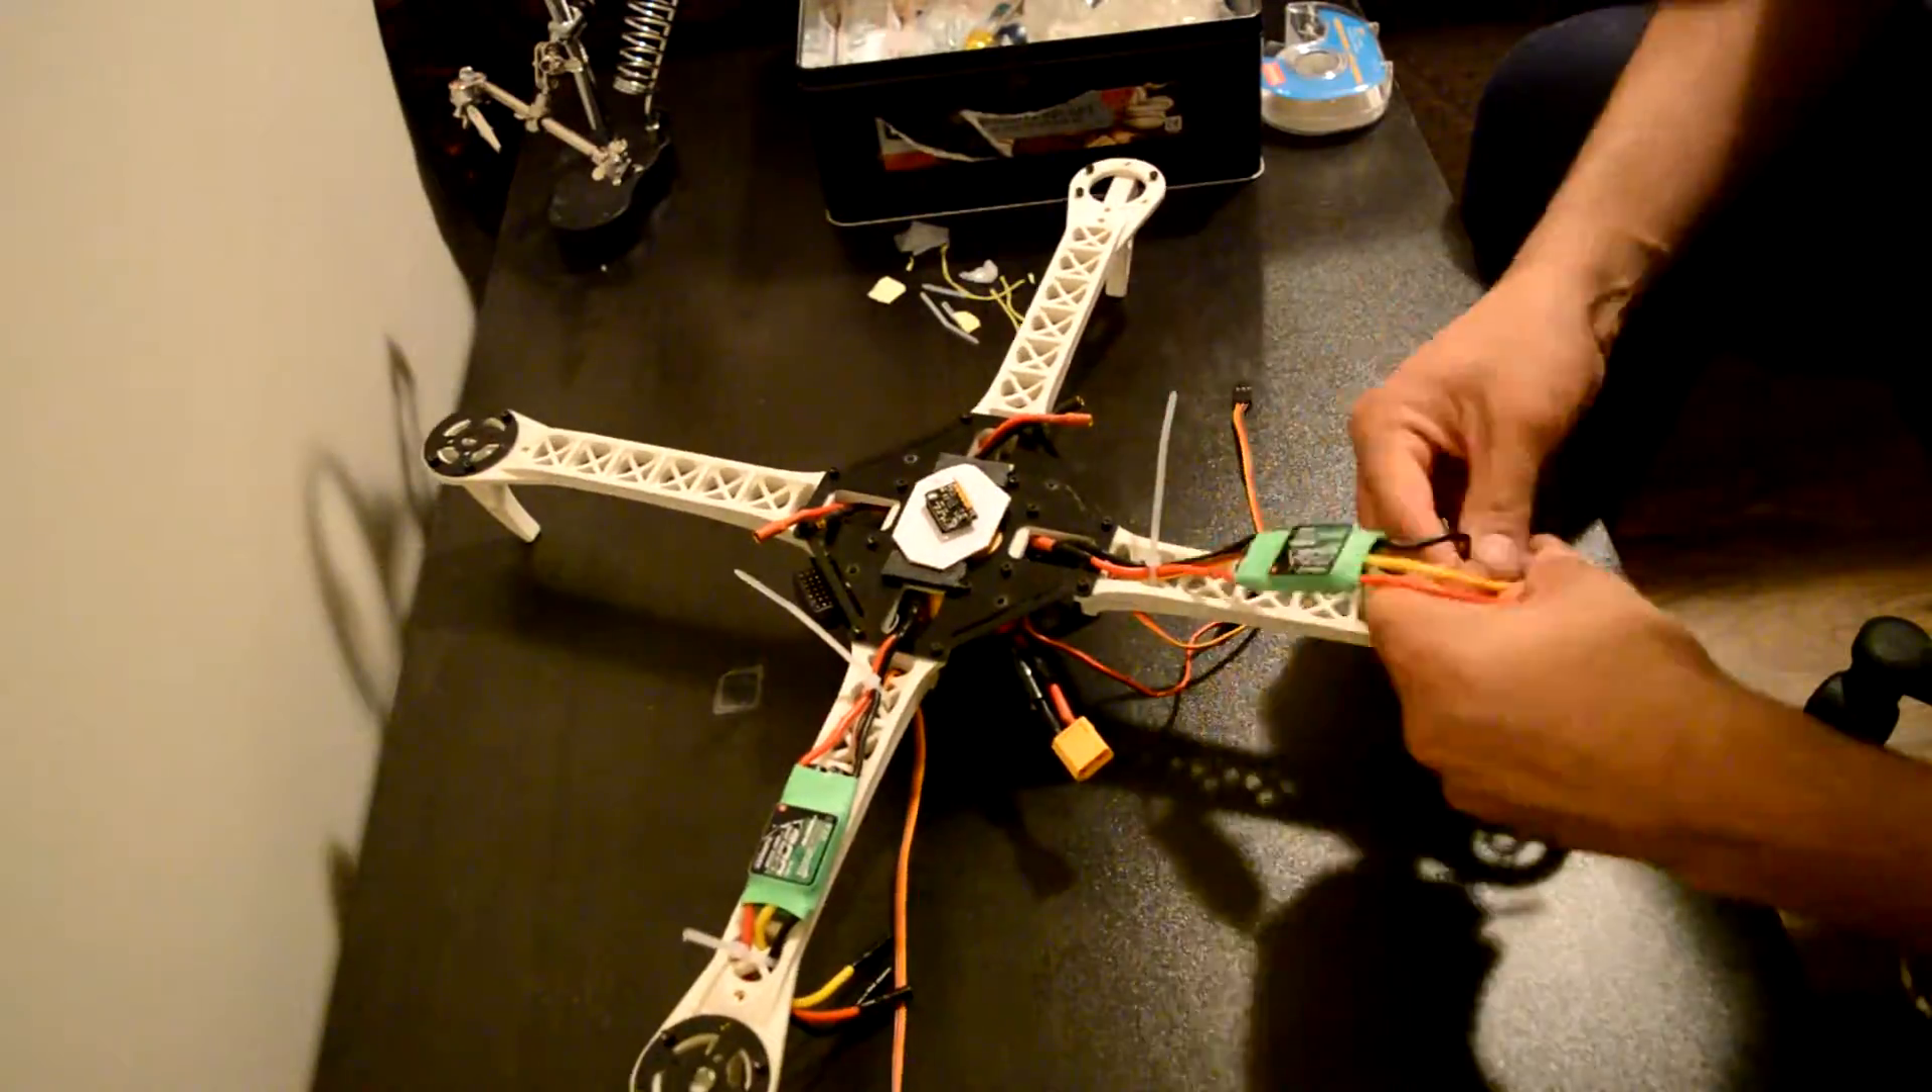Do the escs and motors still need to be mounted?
Yes.